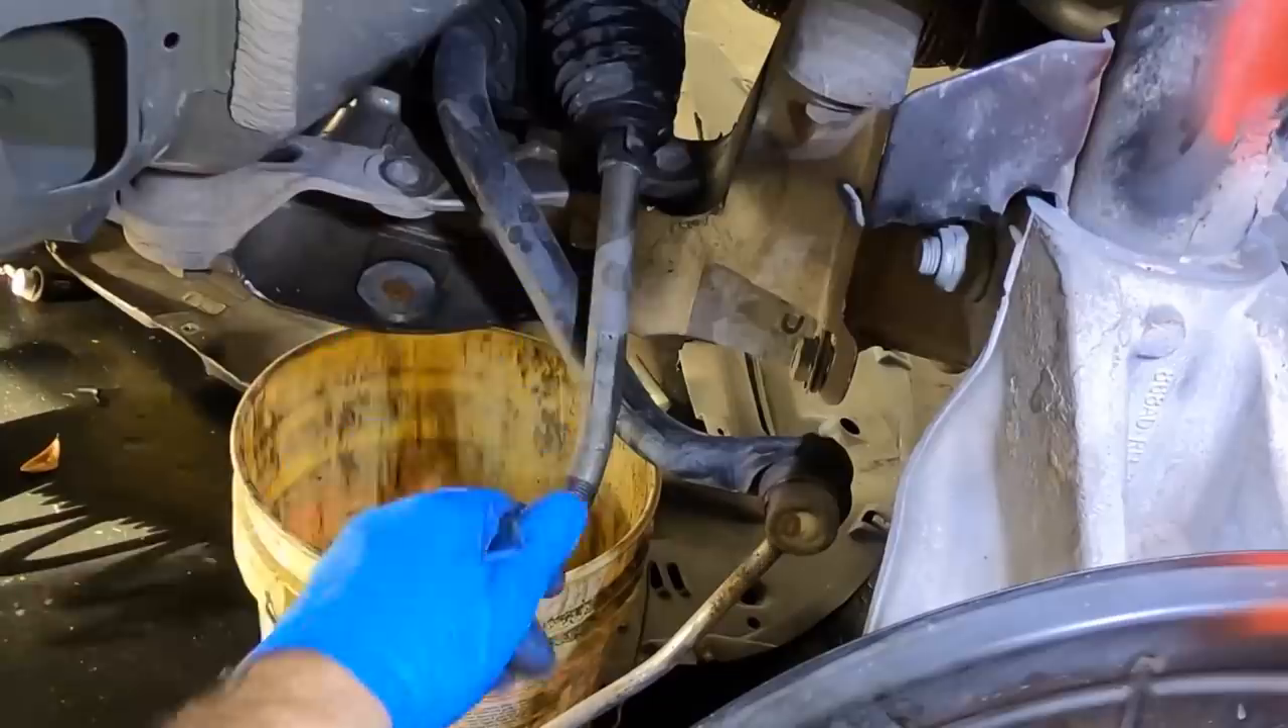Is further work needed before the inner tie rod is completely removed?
Yes.